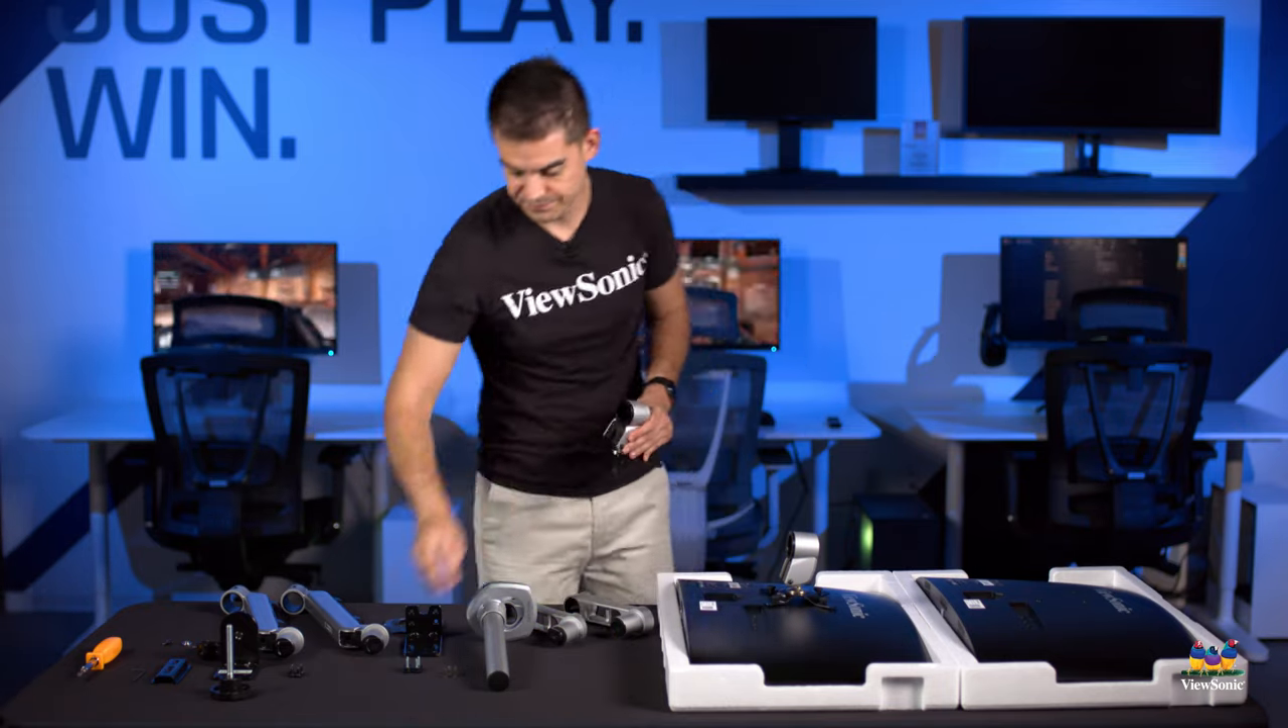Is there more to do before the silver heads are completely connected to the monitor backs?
Yes.